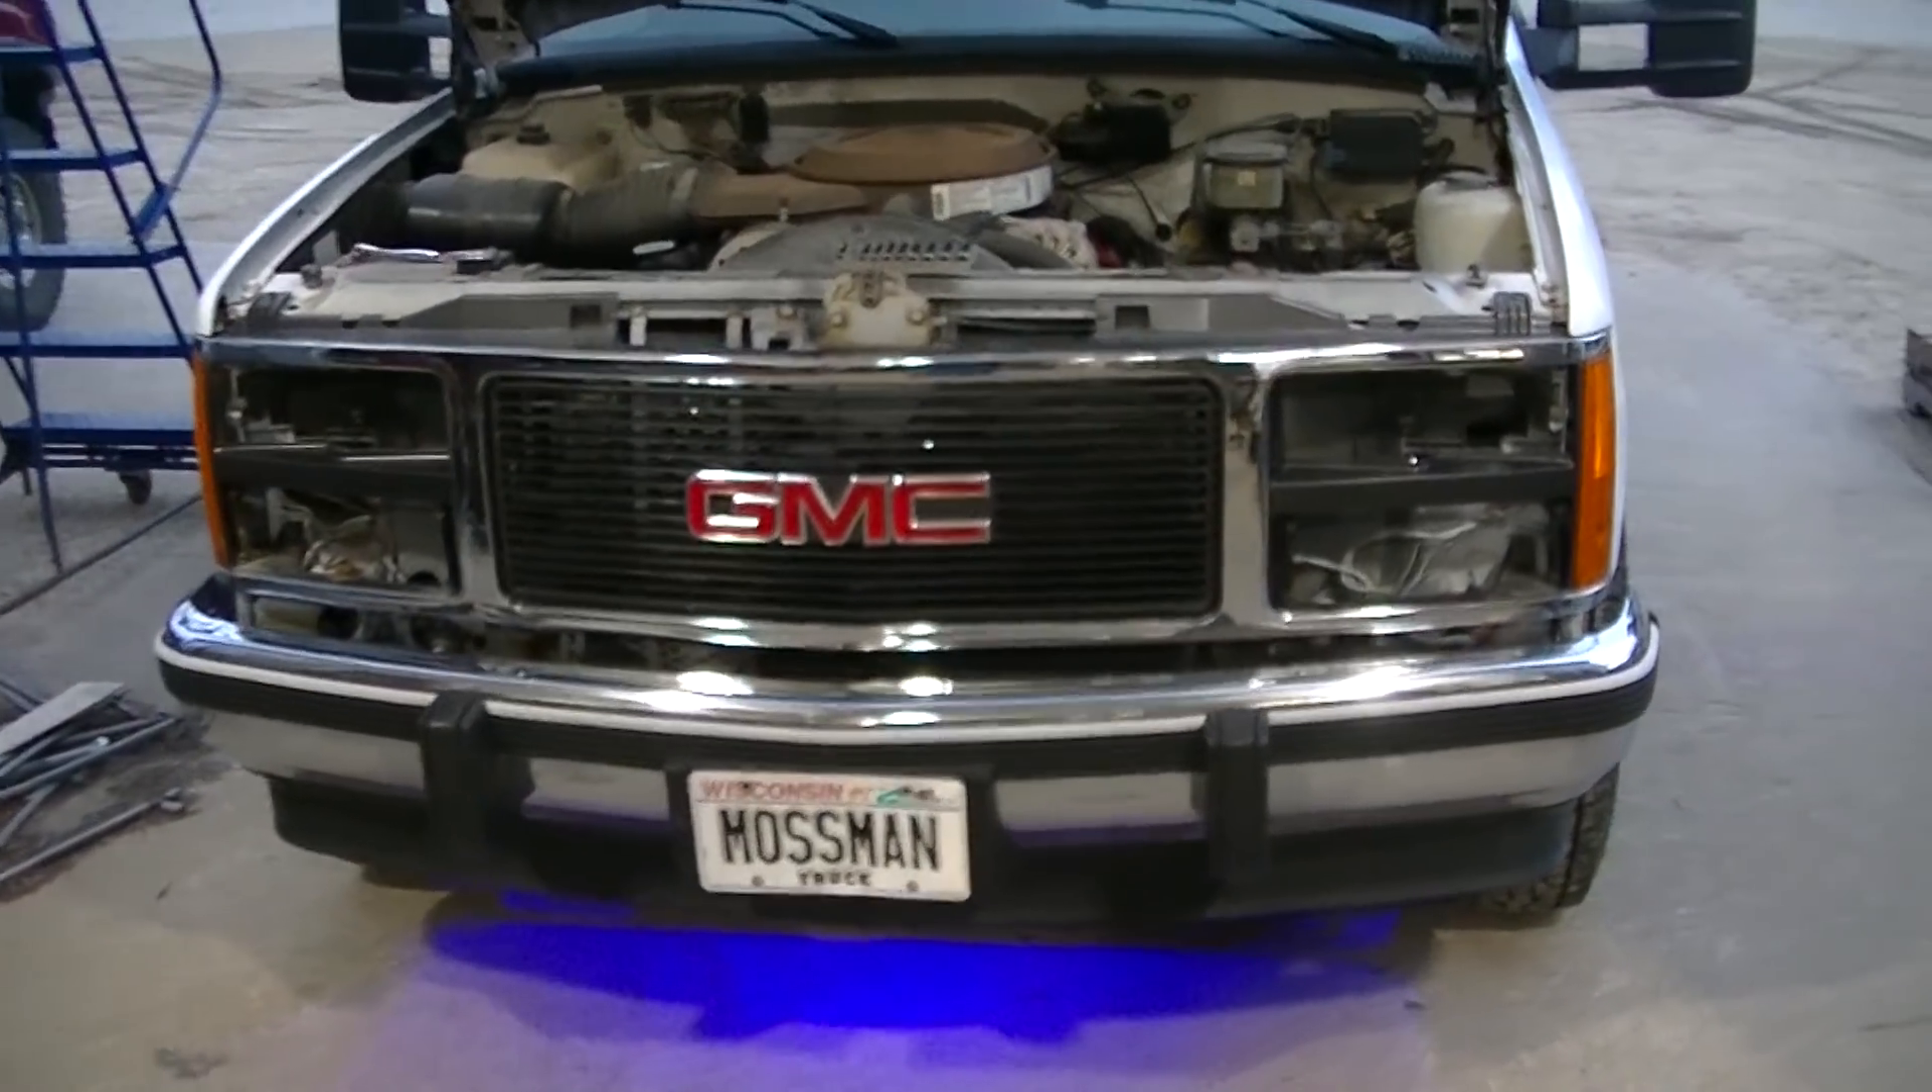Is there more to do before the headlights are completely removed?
No.